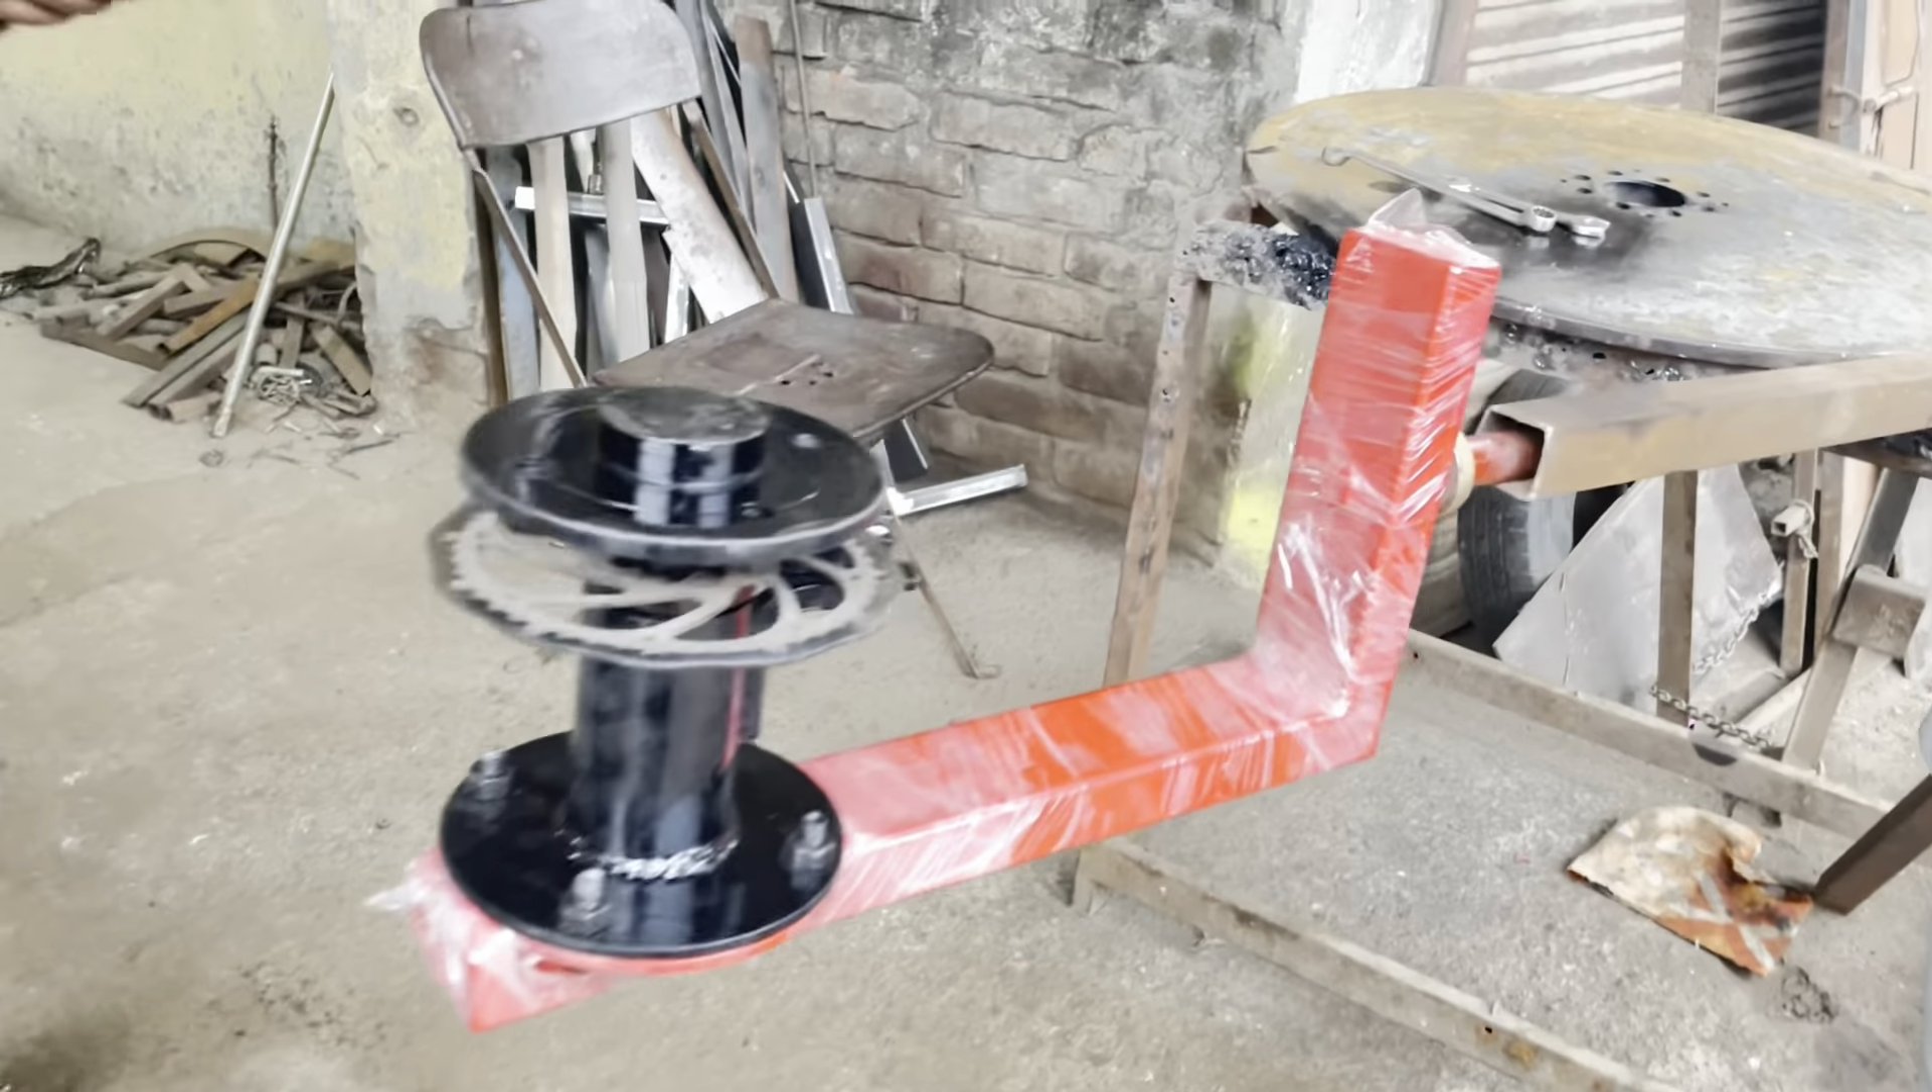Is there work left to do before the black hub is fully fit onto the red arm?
No.